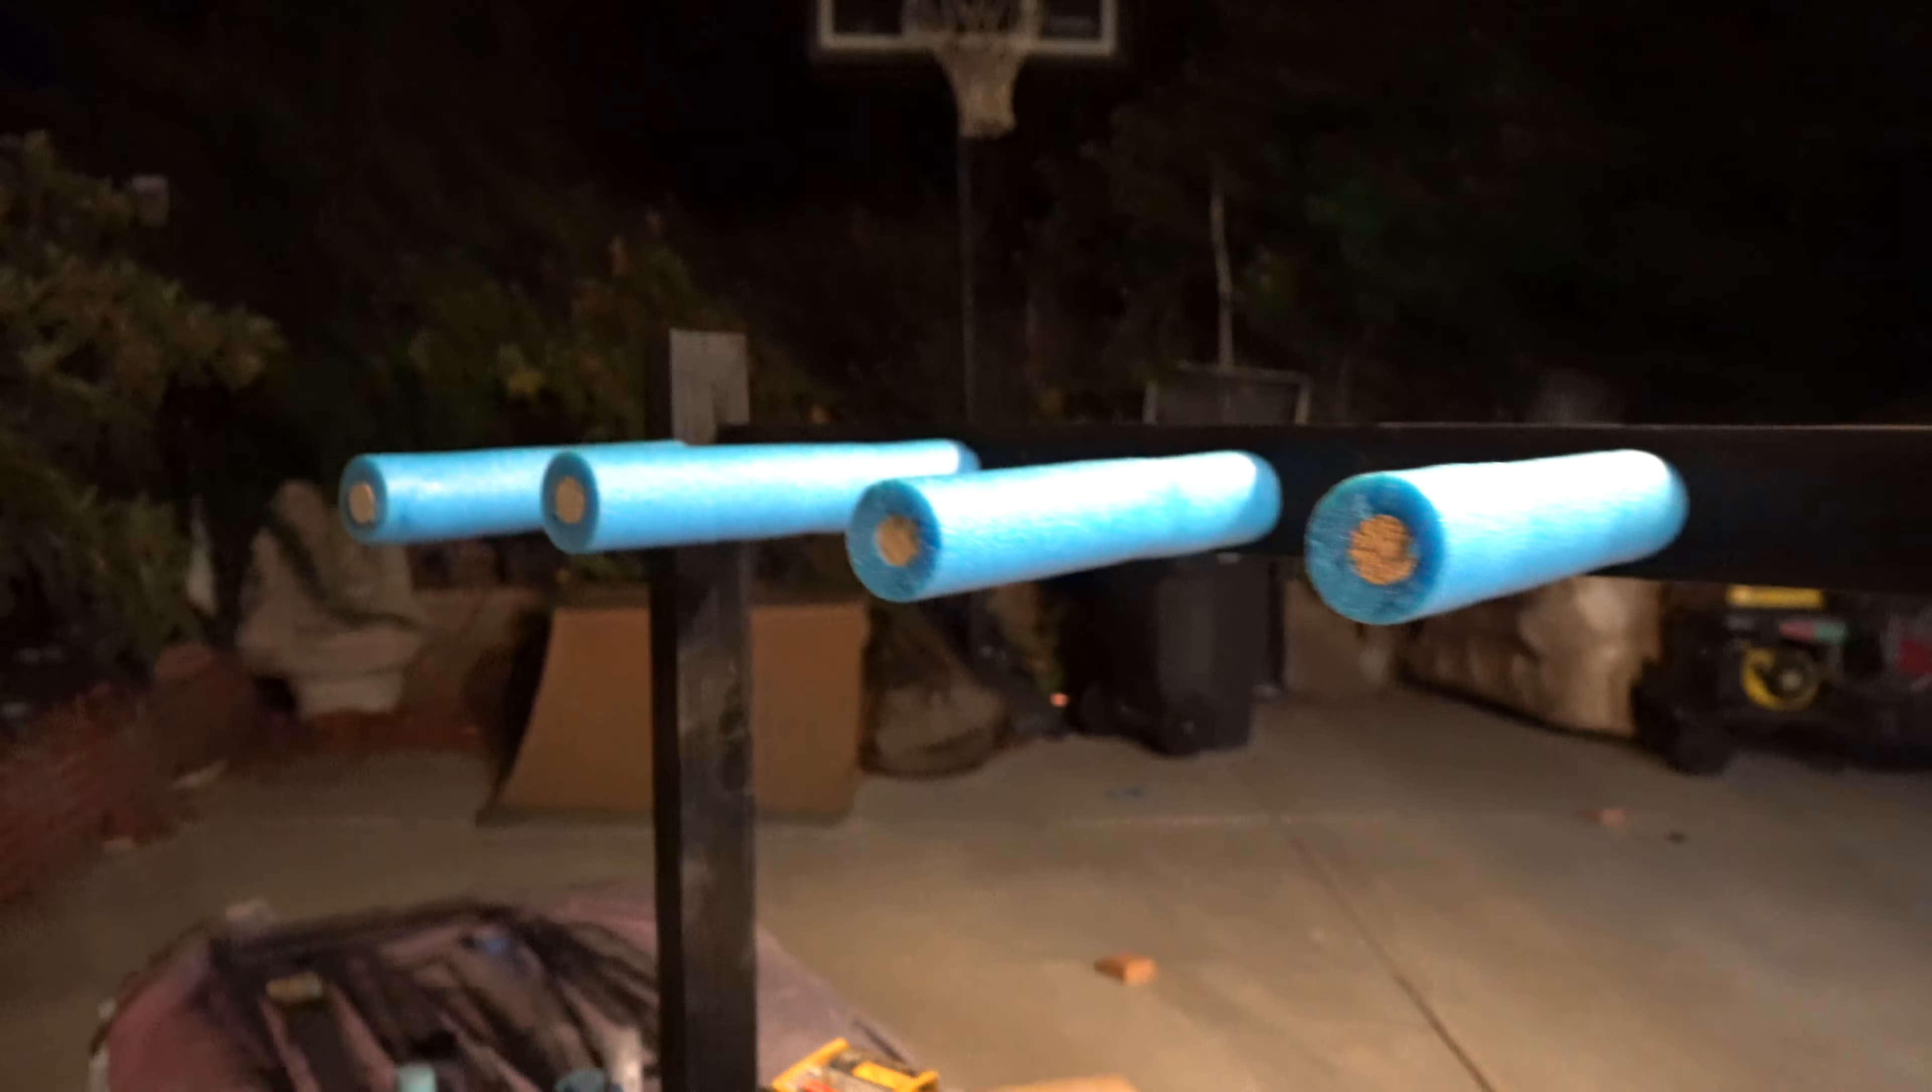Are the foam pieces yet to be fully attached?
No.